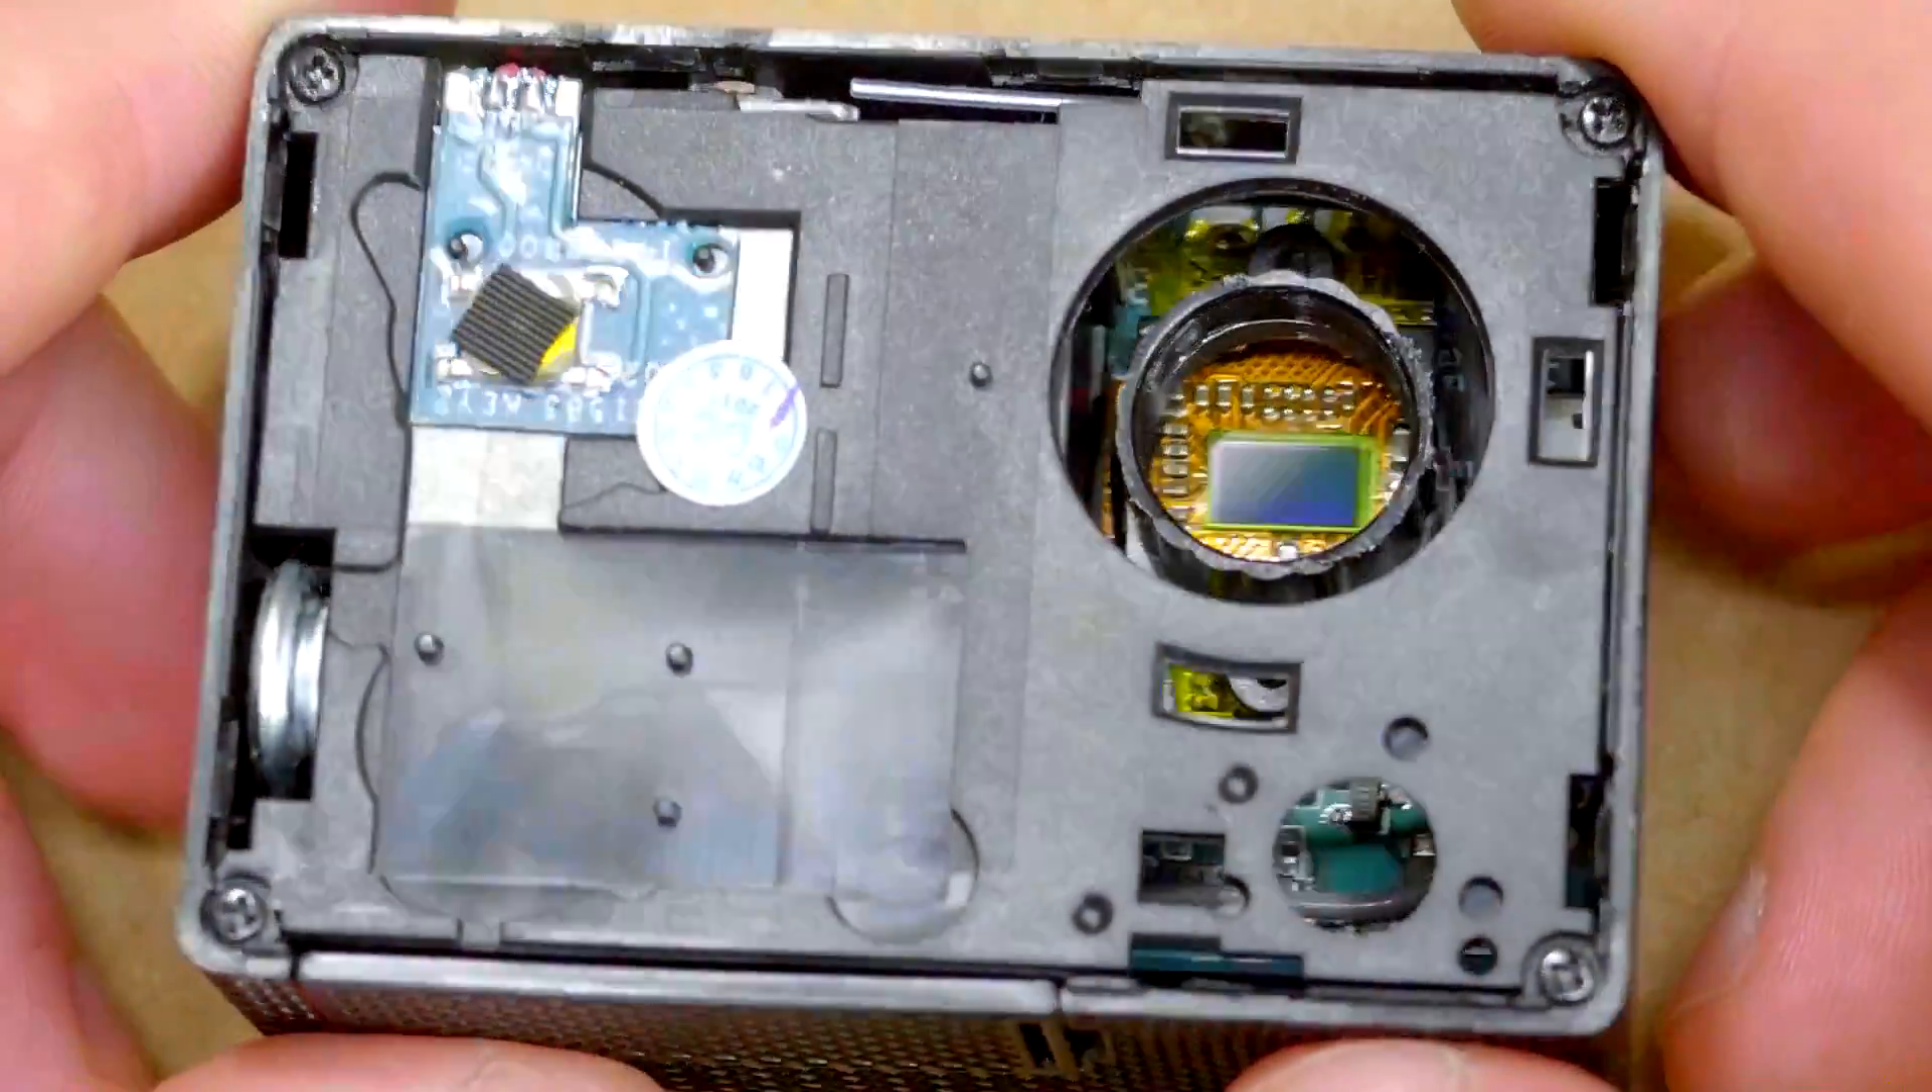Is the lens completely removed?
Yes.